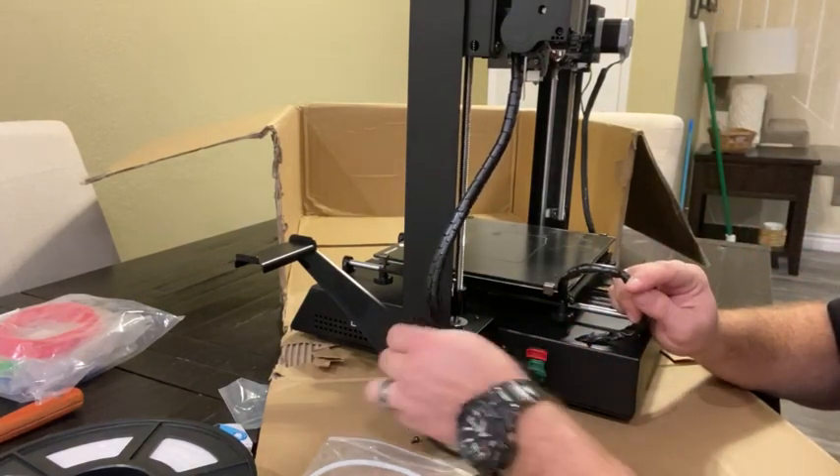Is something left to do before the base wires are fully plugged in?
Yes.